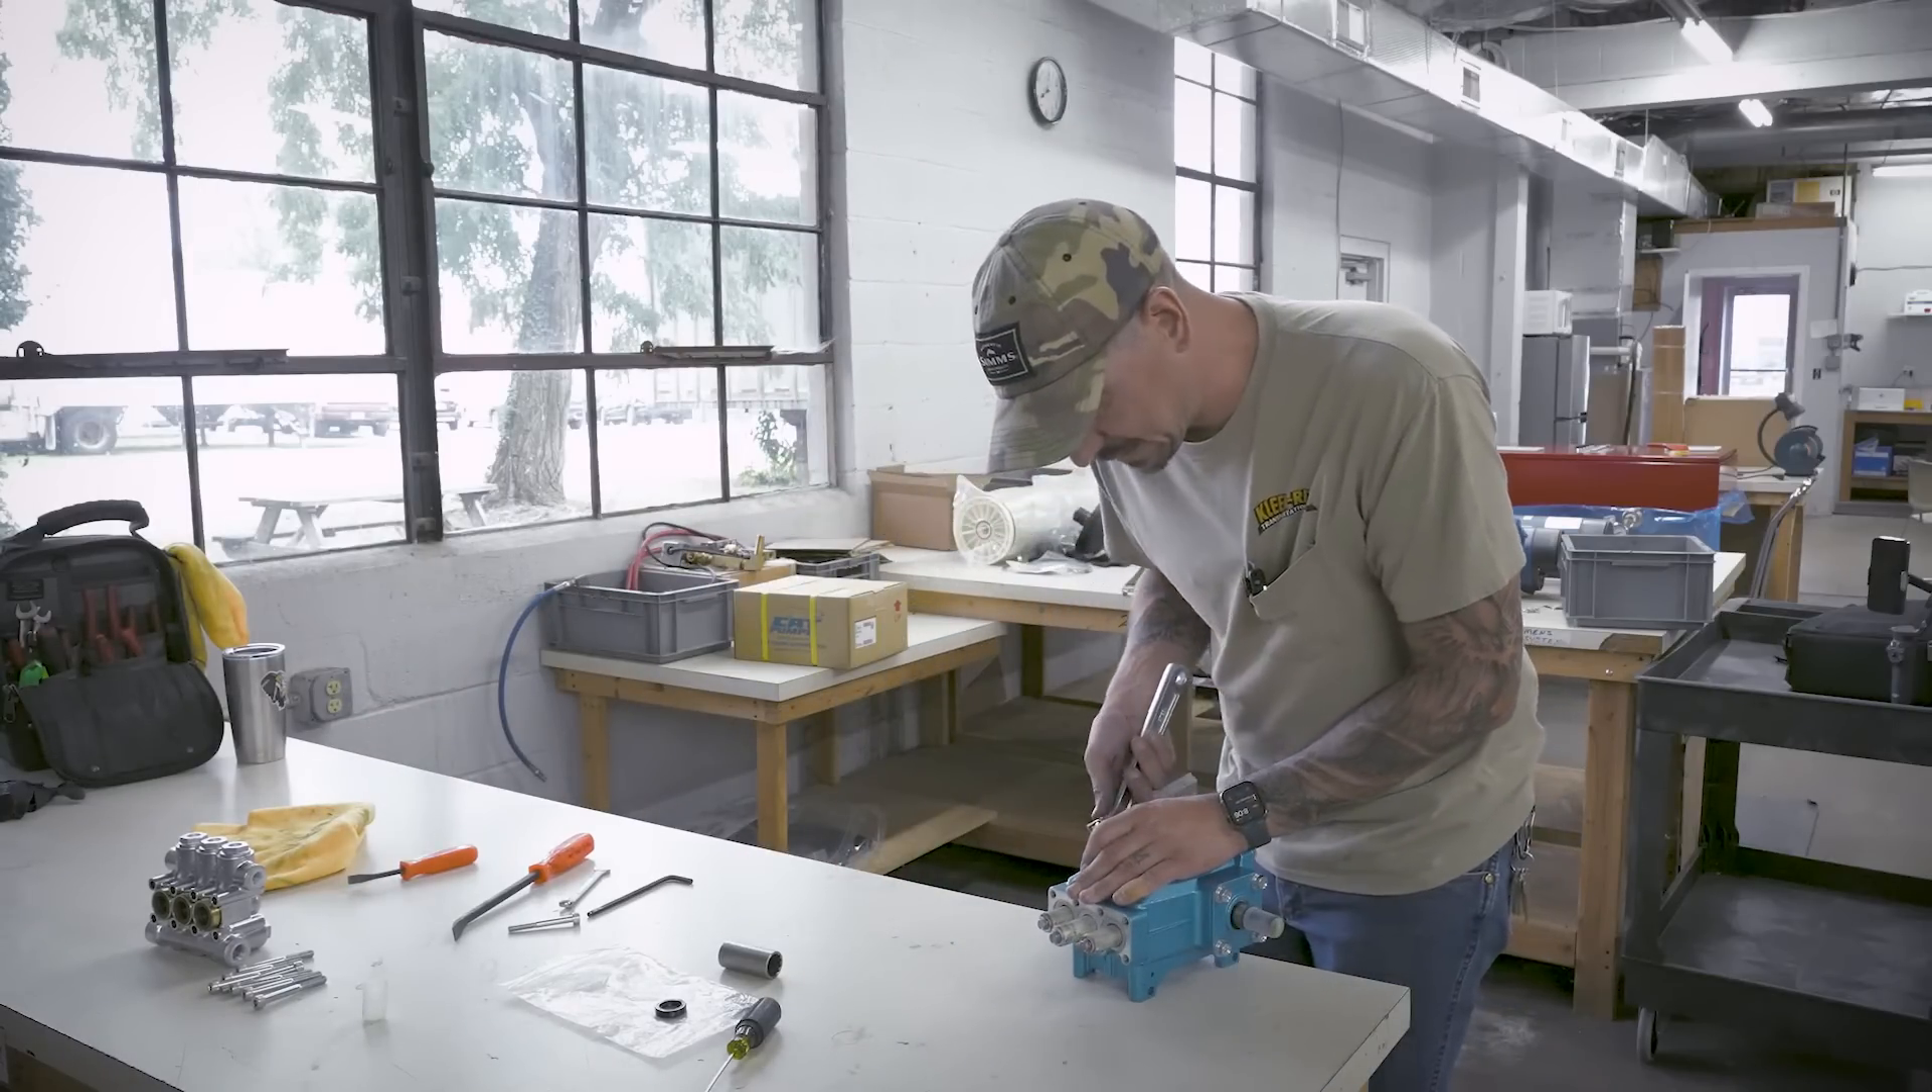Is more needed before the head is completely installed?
Yes.